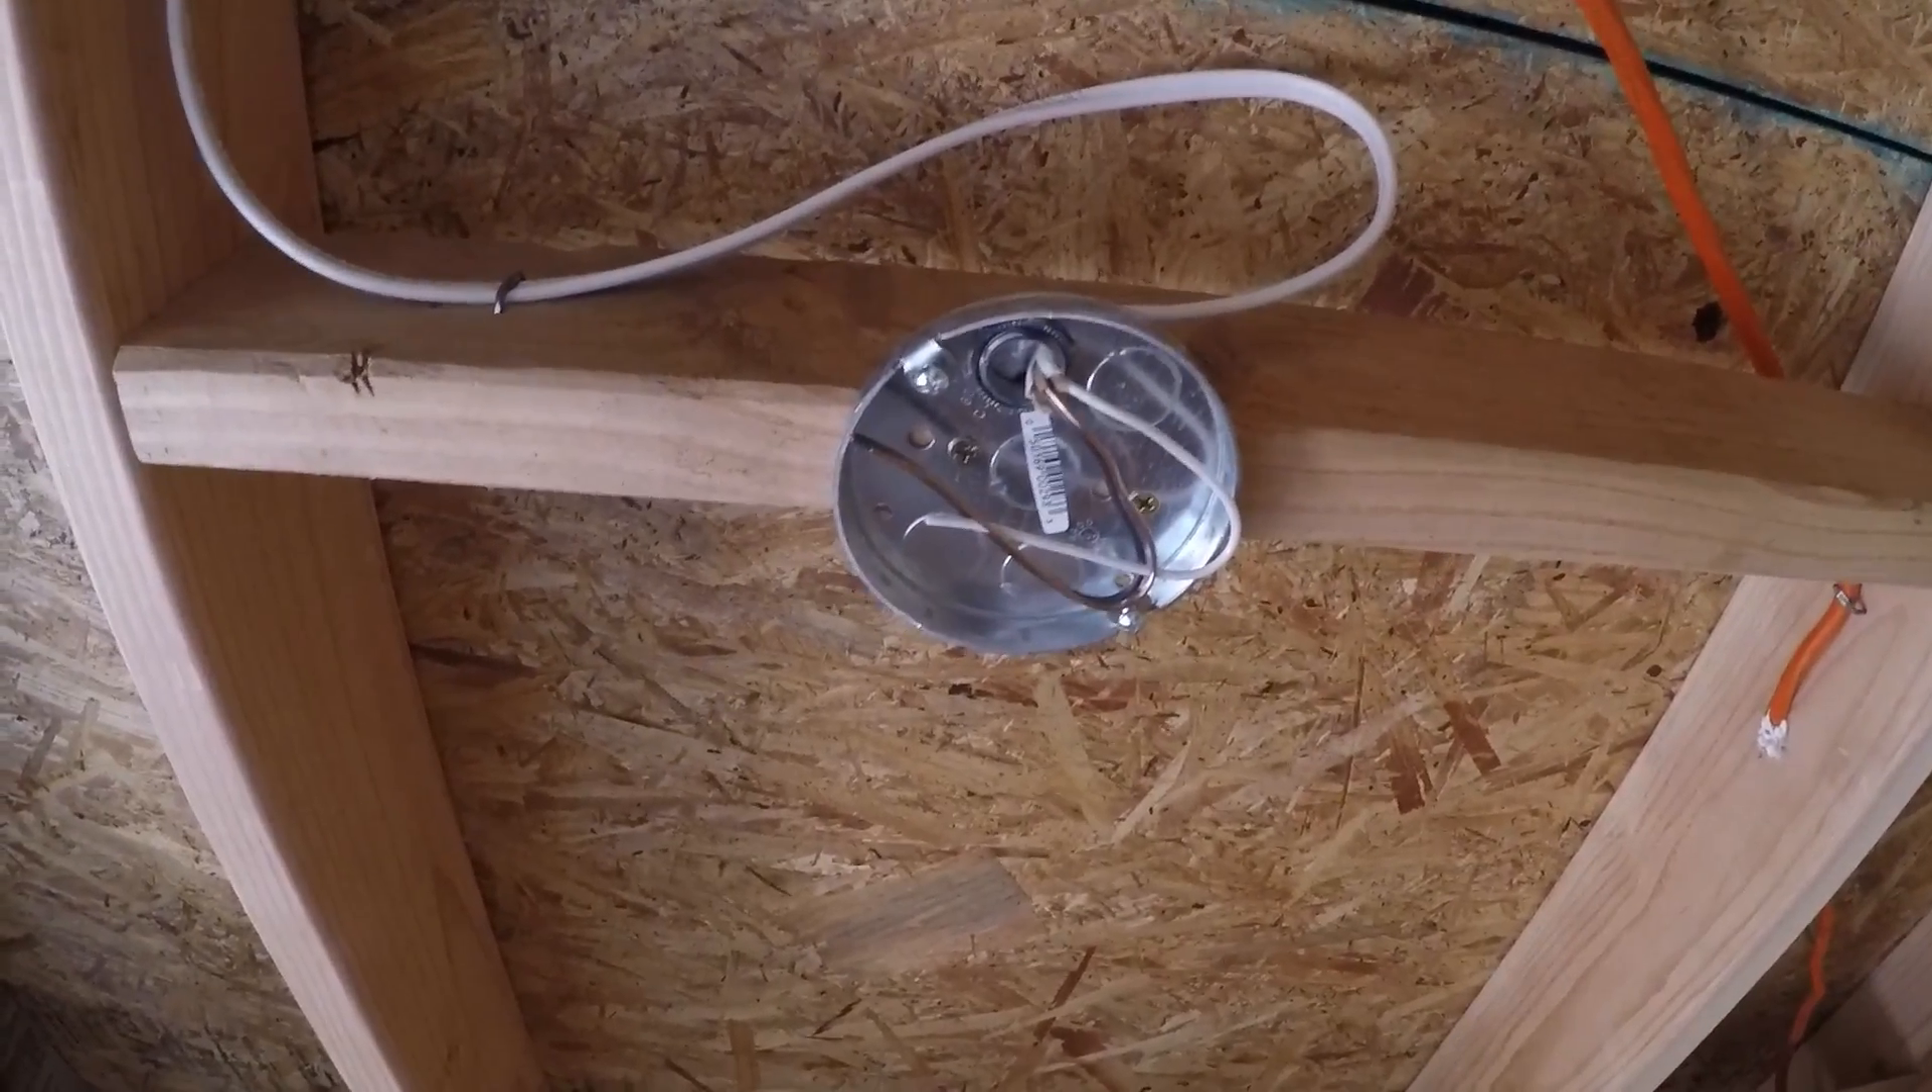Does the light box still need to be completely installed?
No.